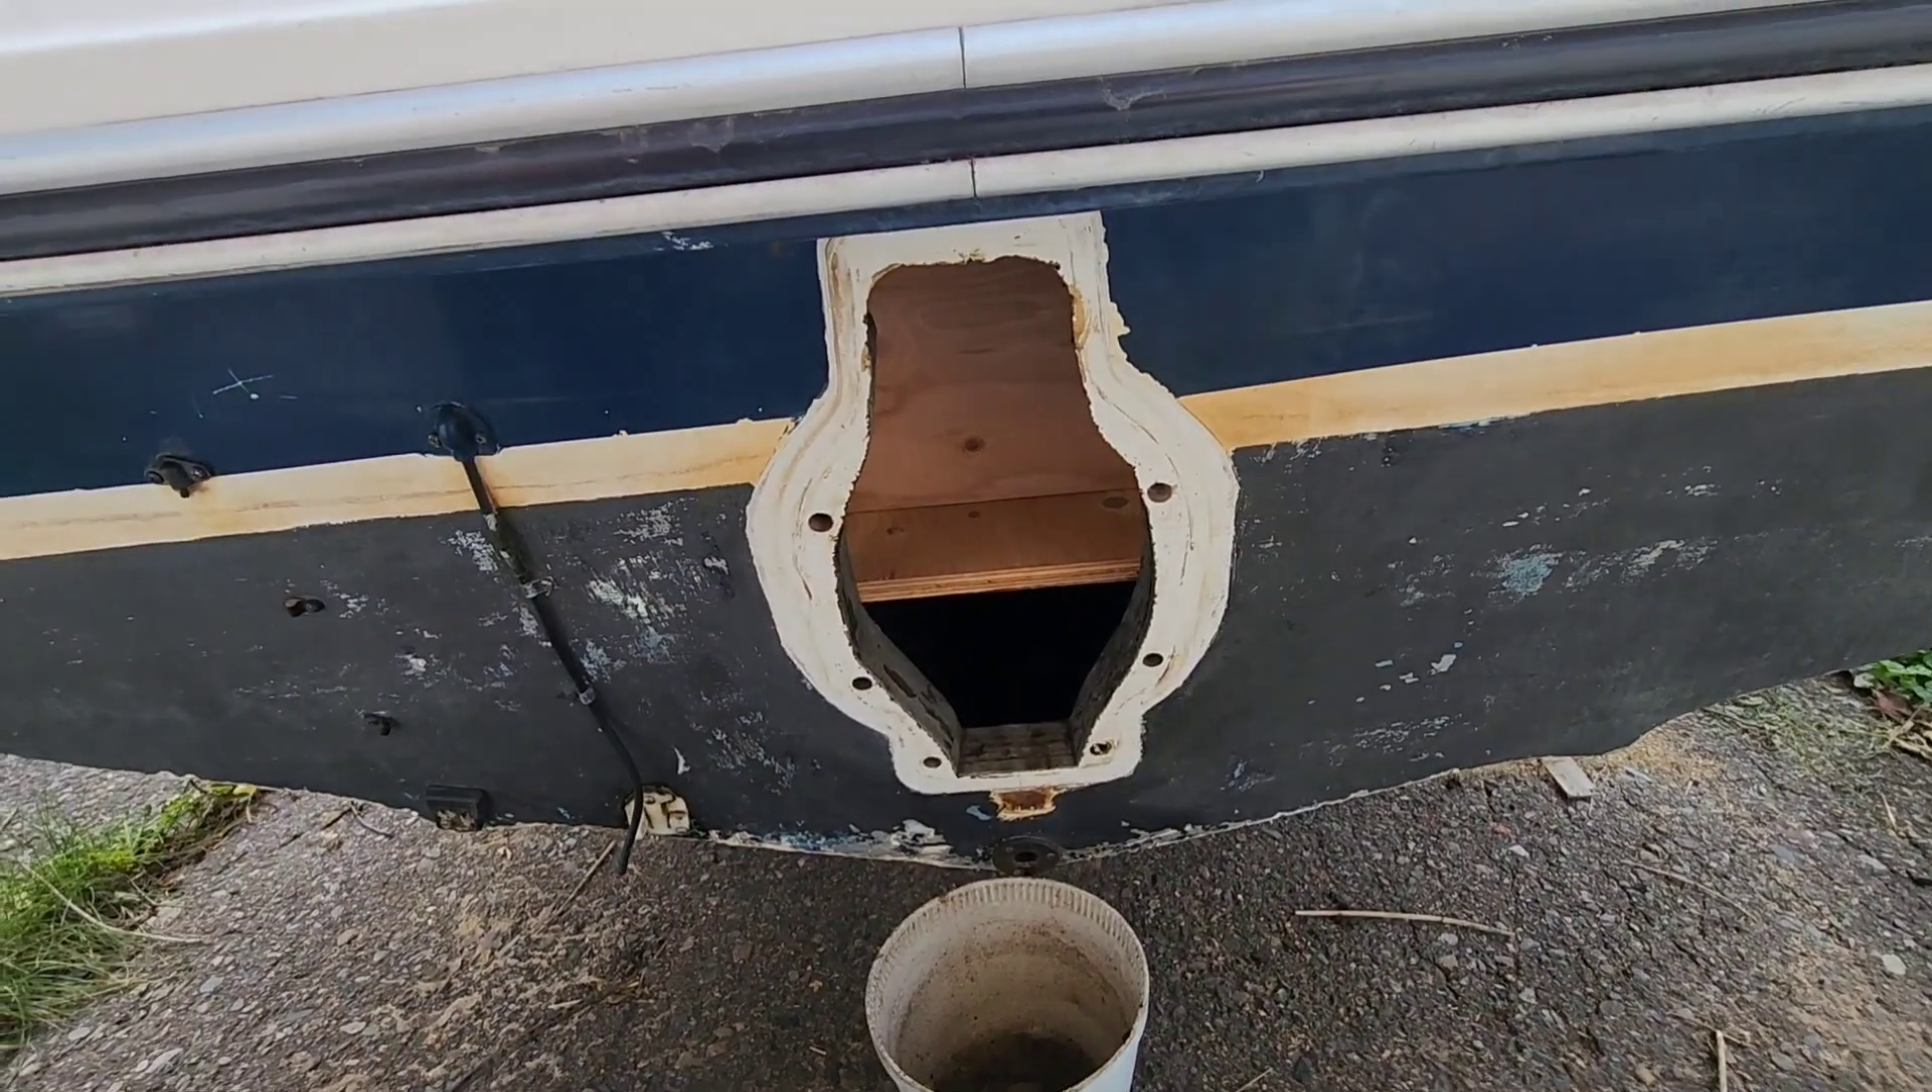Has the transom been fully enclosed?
No.